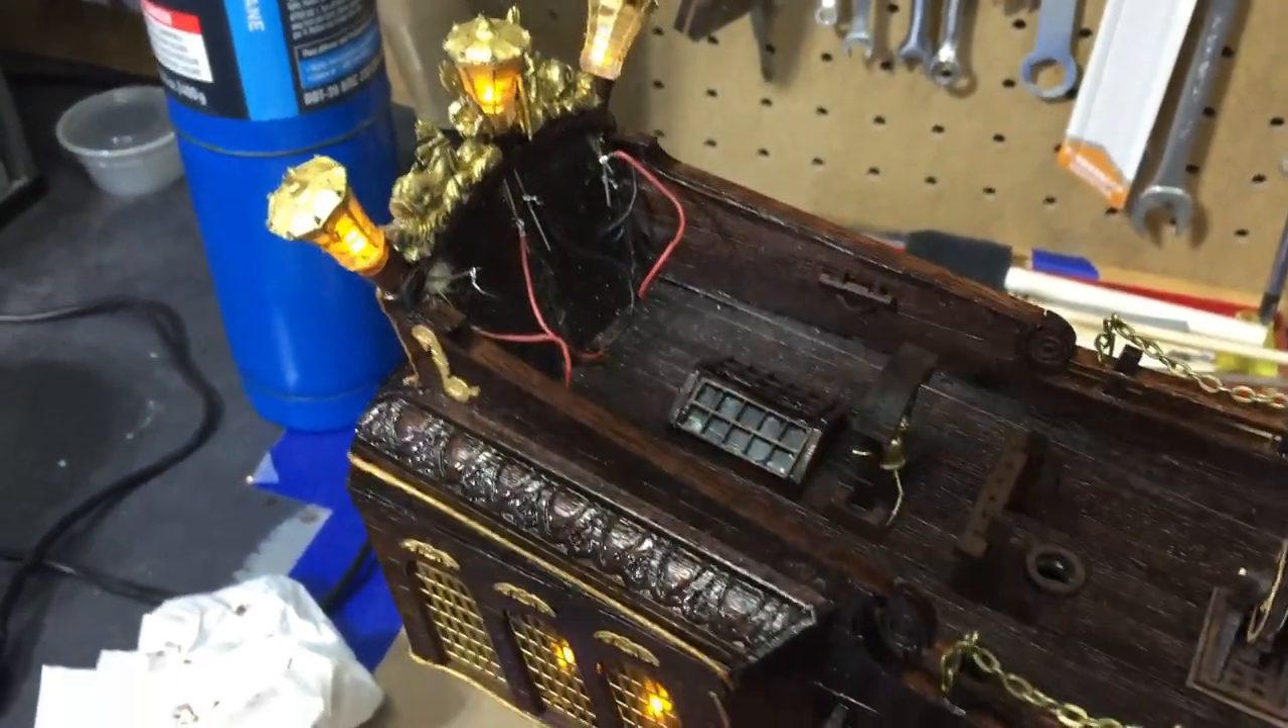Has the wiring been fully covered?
No.